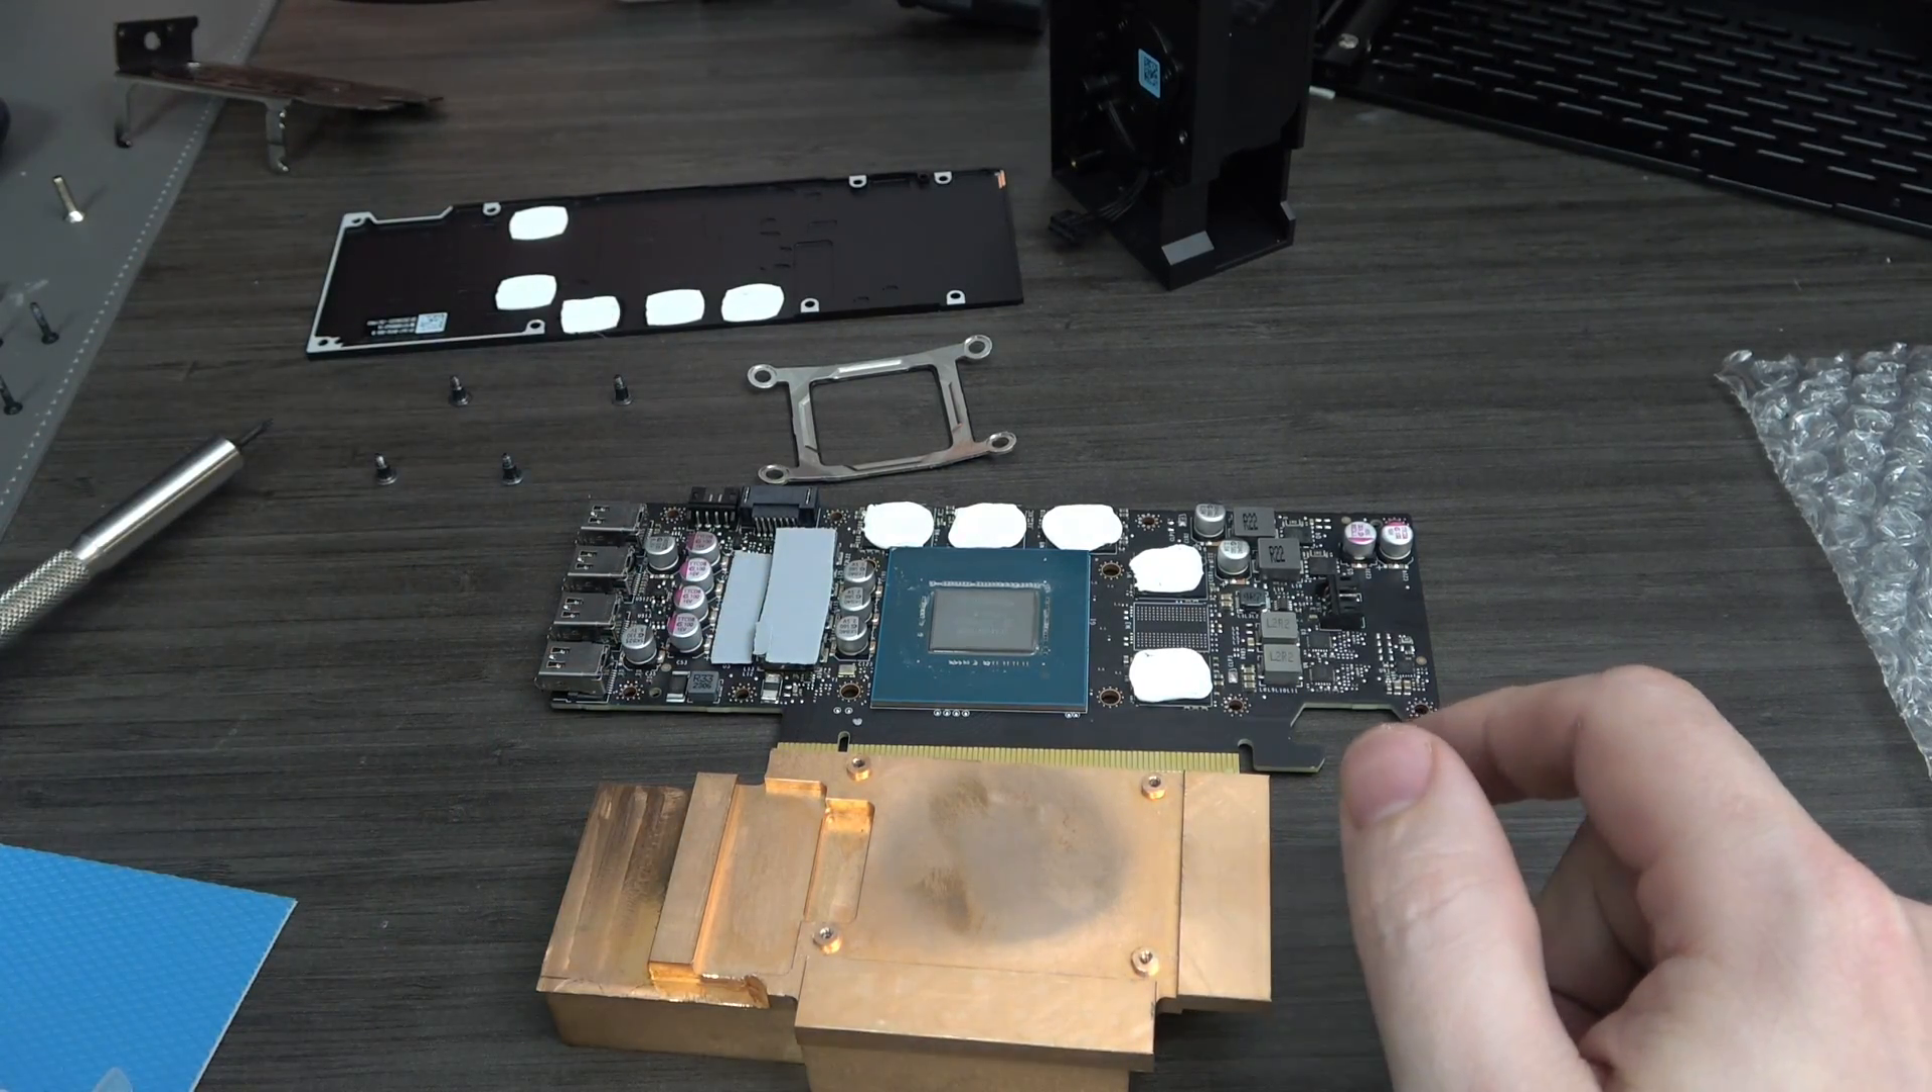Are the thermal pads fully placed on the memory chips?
Yes.